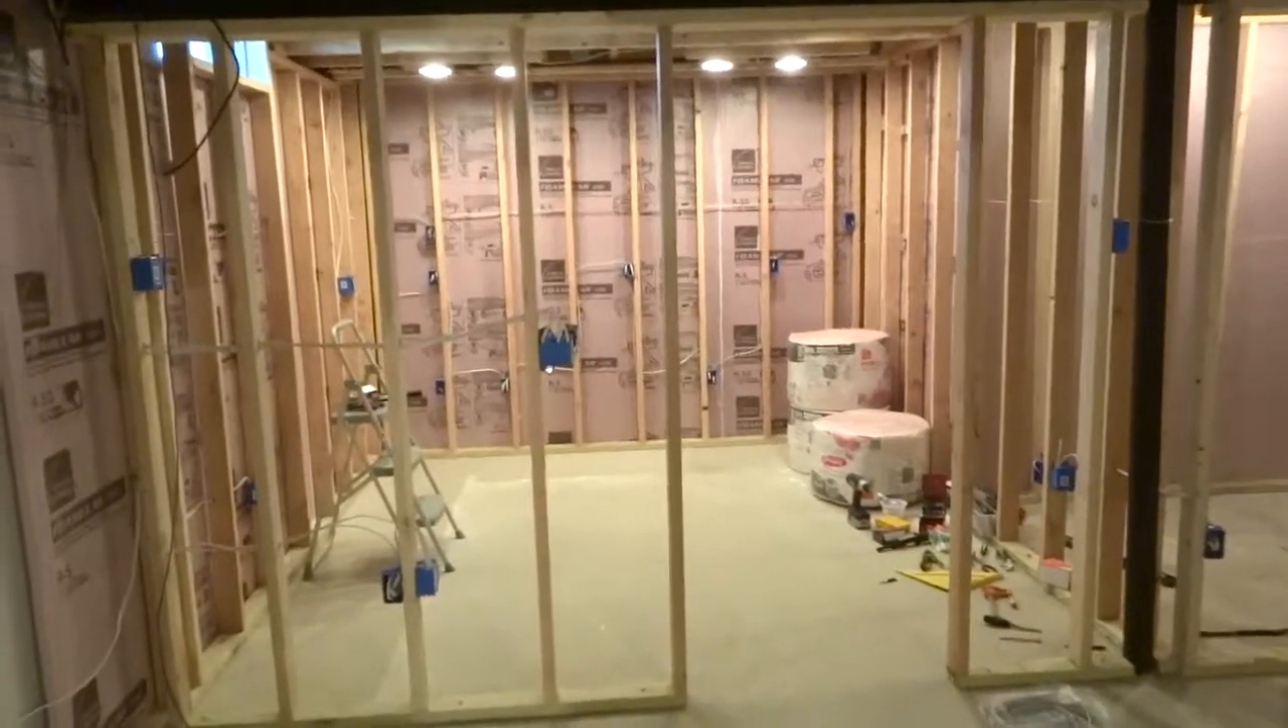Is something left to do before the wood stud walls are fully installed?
No.